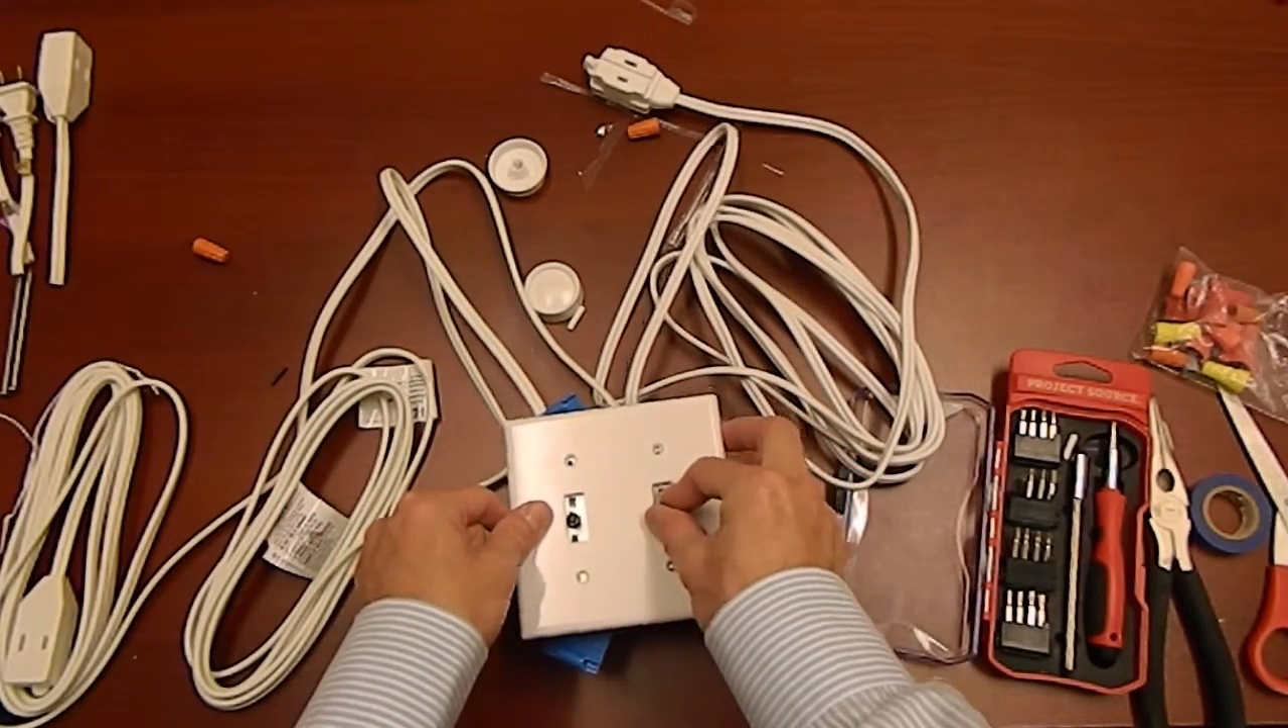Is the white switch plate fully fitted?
No.